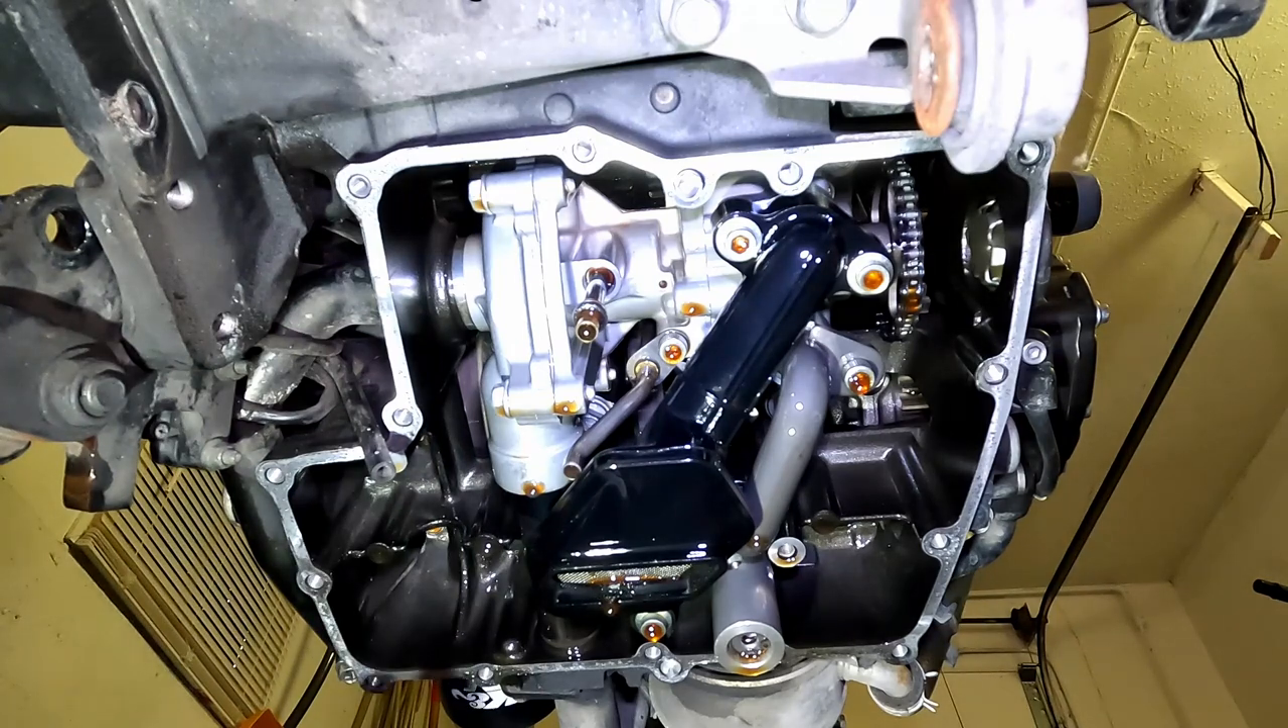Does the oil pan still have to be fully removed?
No.